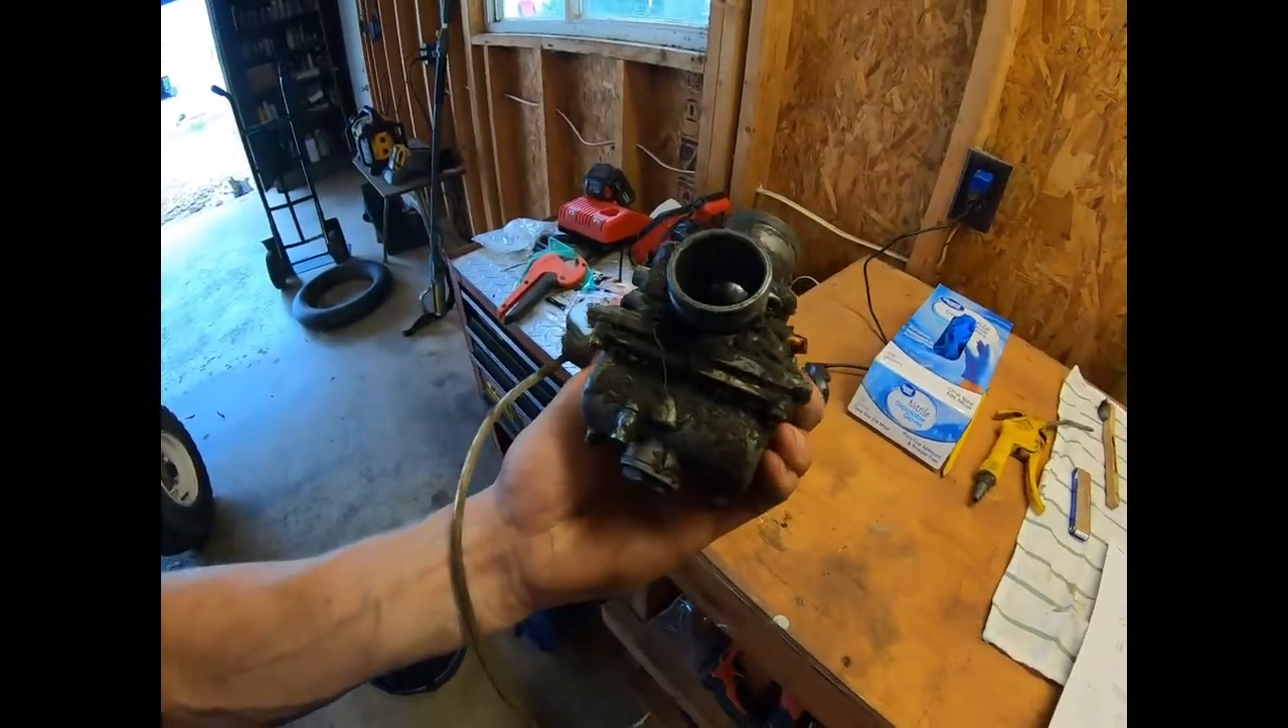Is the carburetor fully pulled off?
Yes.